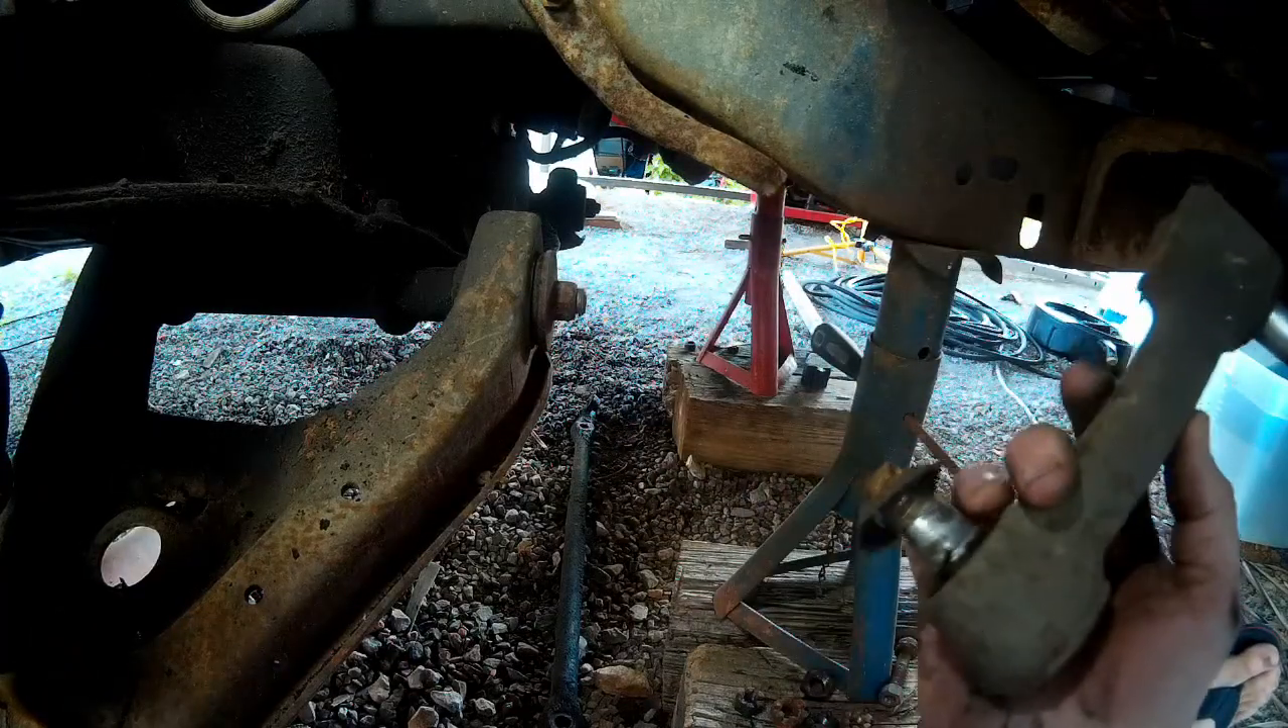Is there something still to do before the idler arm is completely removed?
No.